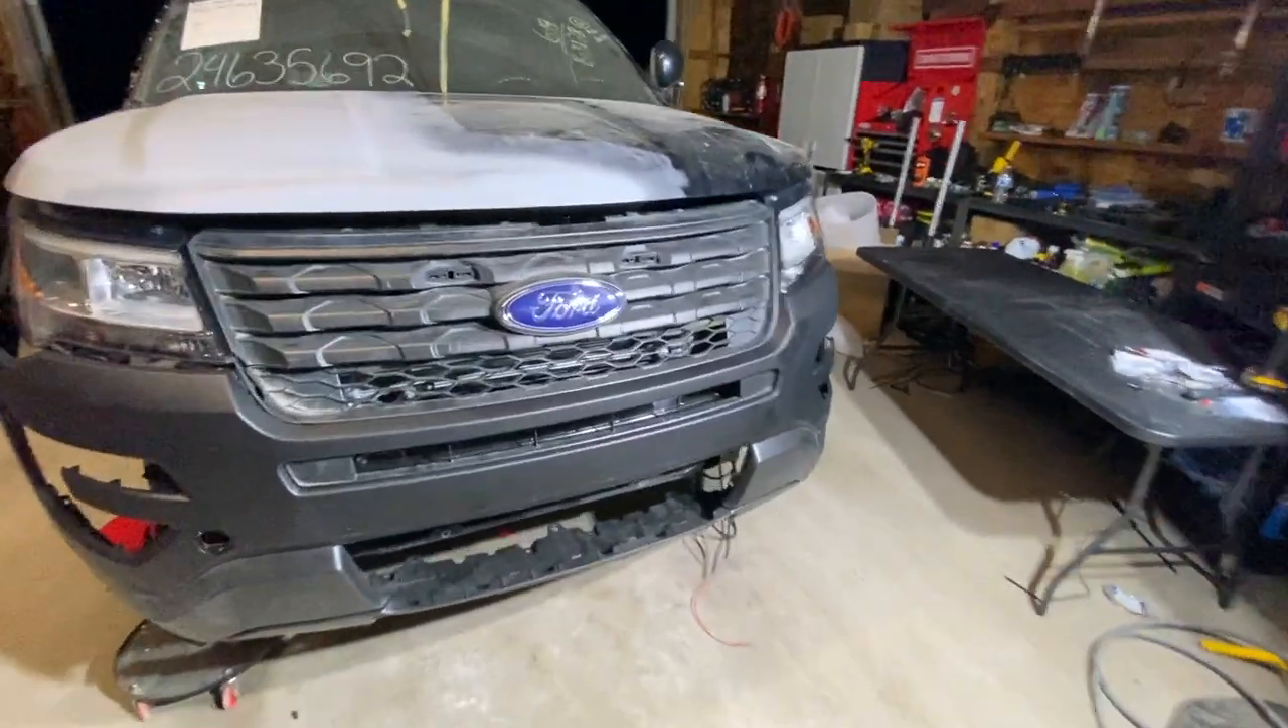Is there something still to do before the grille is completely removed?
Yes.